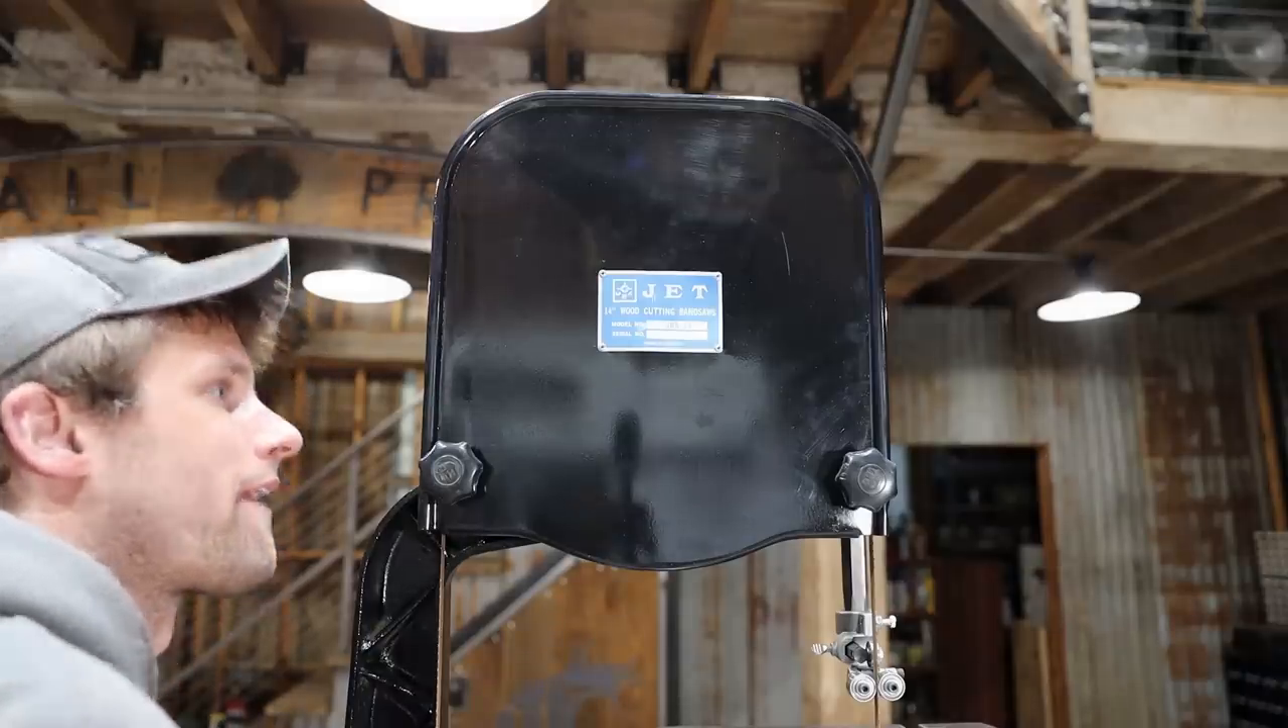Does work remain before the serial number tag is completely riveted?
No.